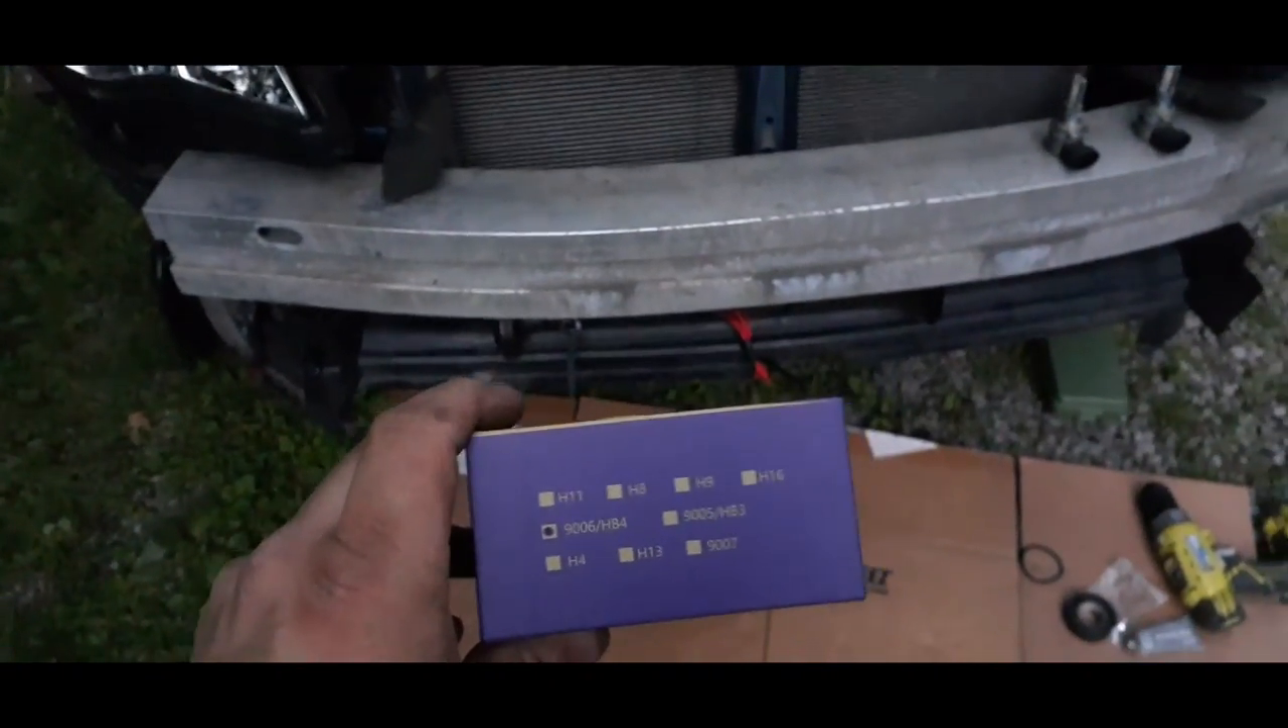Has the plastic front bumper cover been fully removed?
Yes.